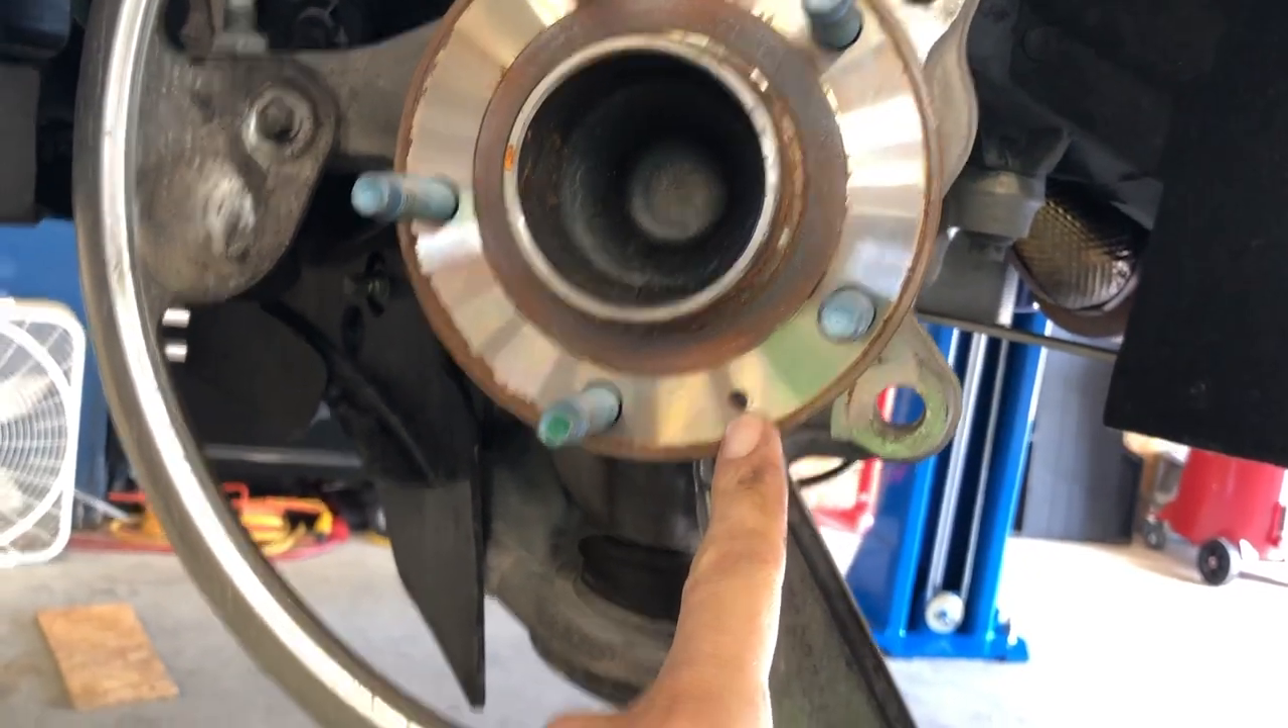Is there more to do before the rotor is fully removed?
No.